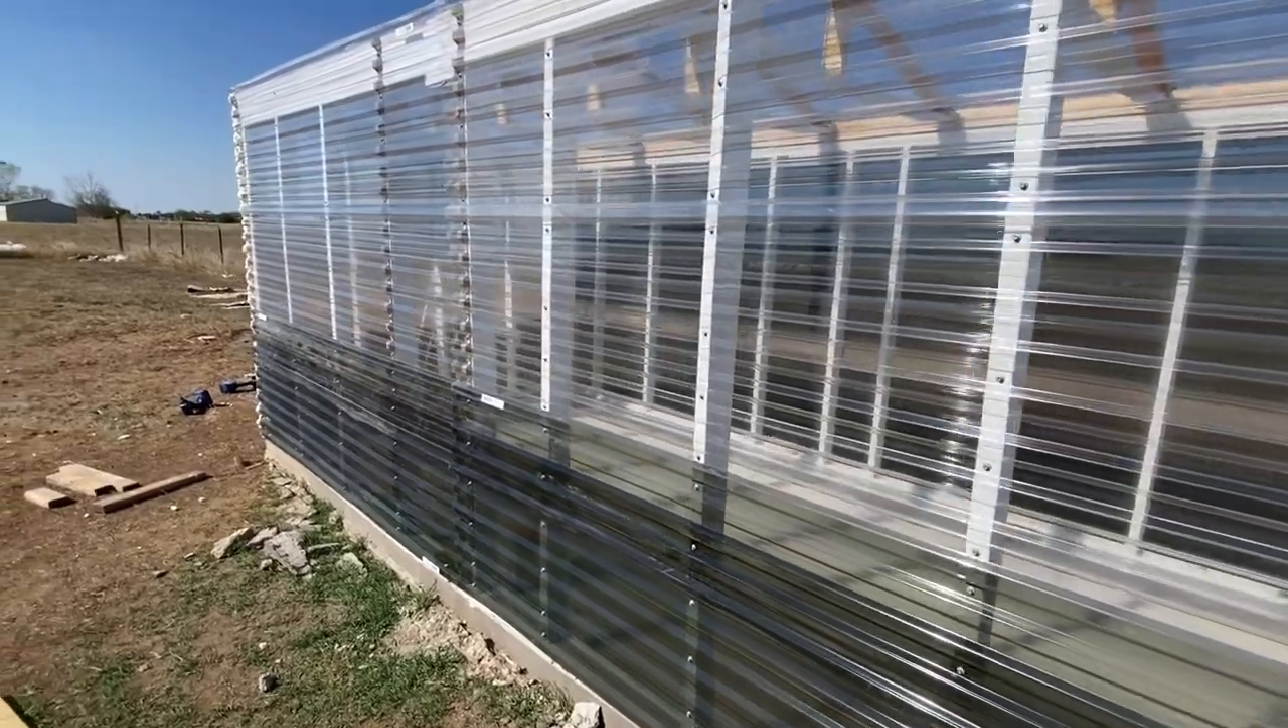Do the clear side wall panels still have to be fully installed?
No.